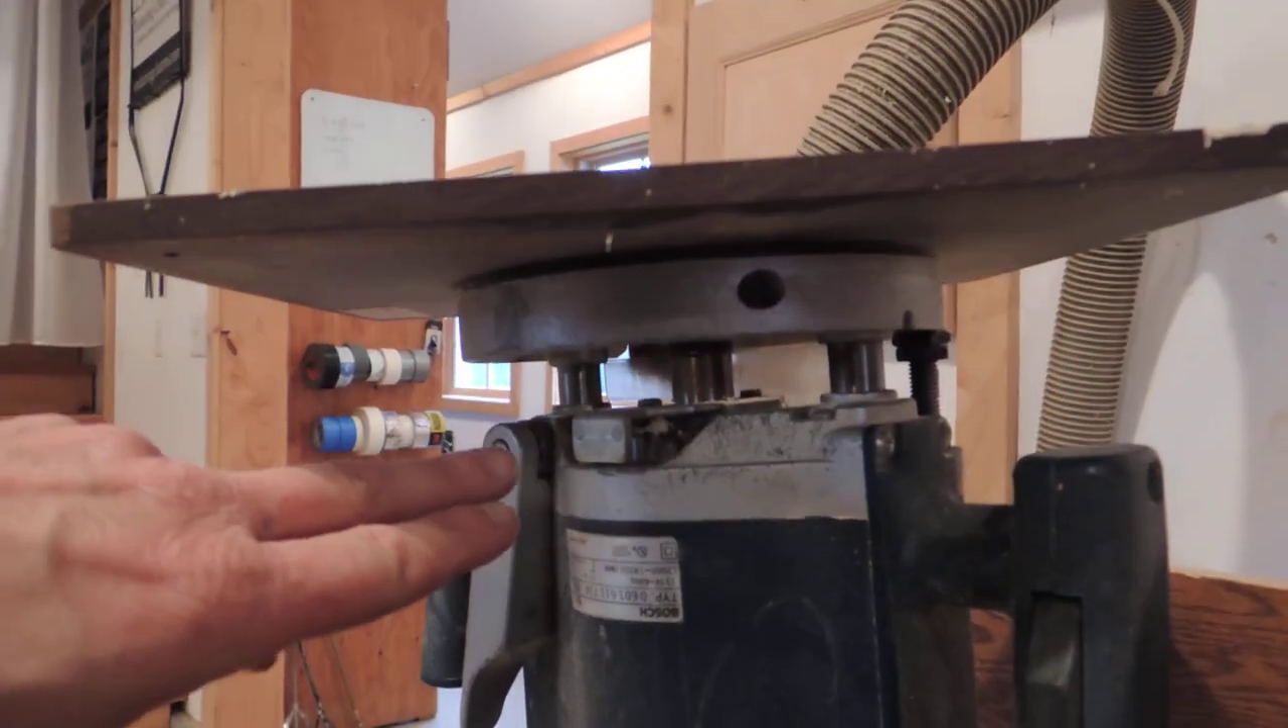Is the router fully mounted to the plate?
Yes.